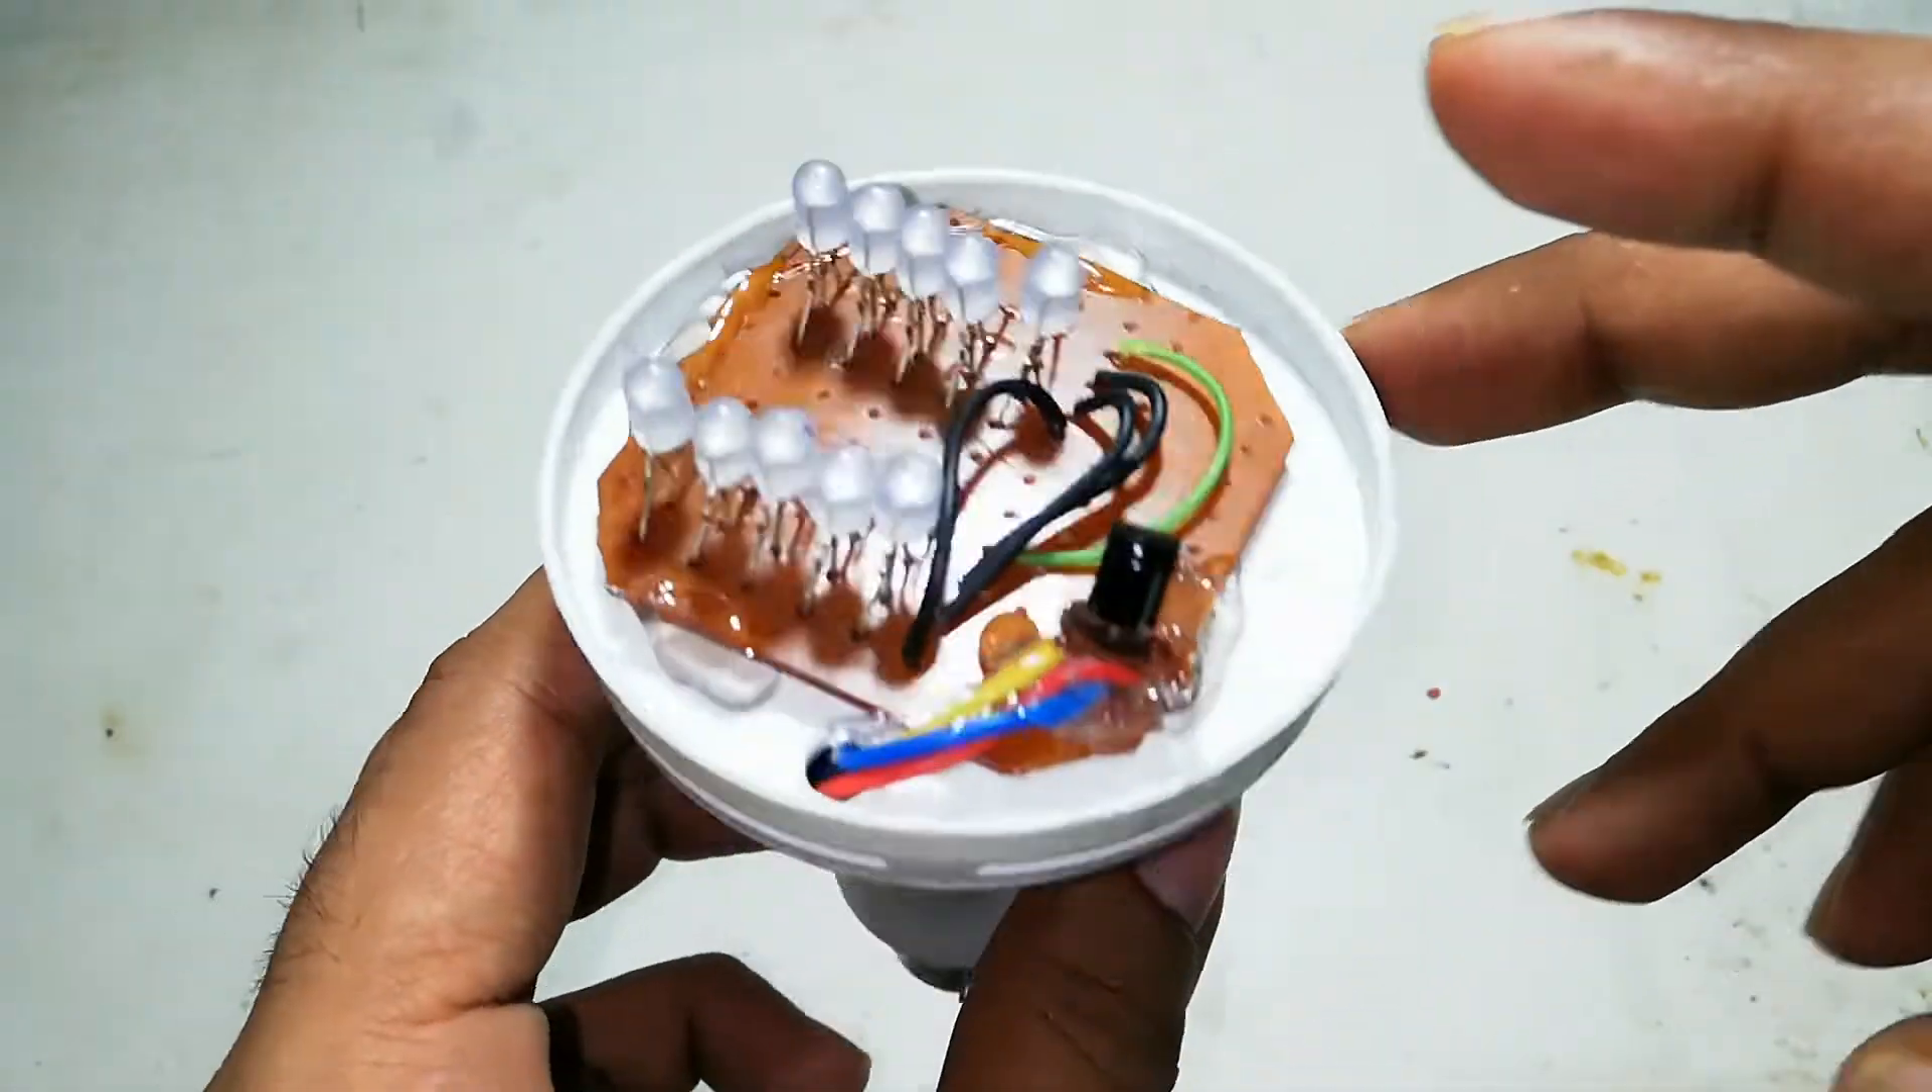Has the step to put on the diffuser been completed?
No.